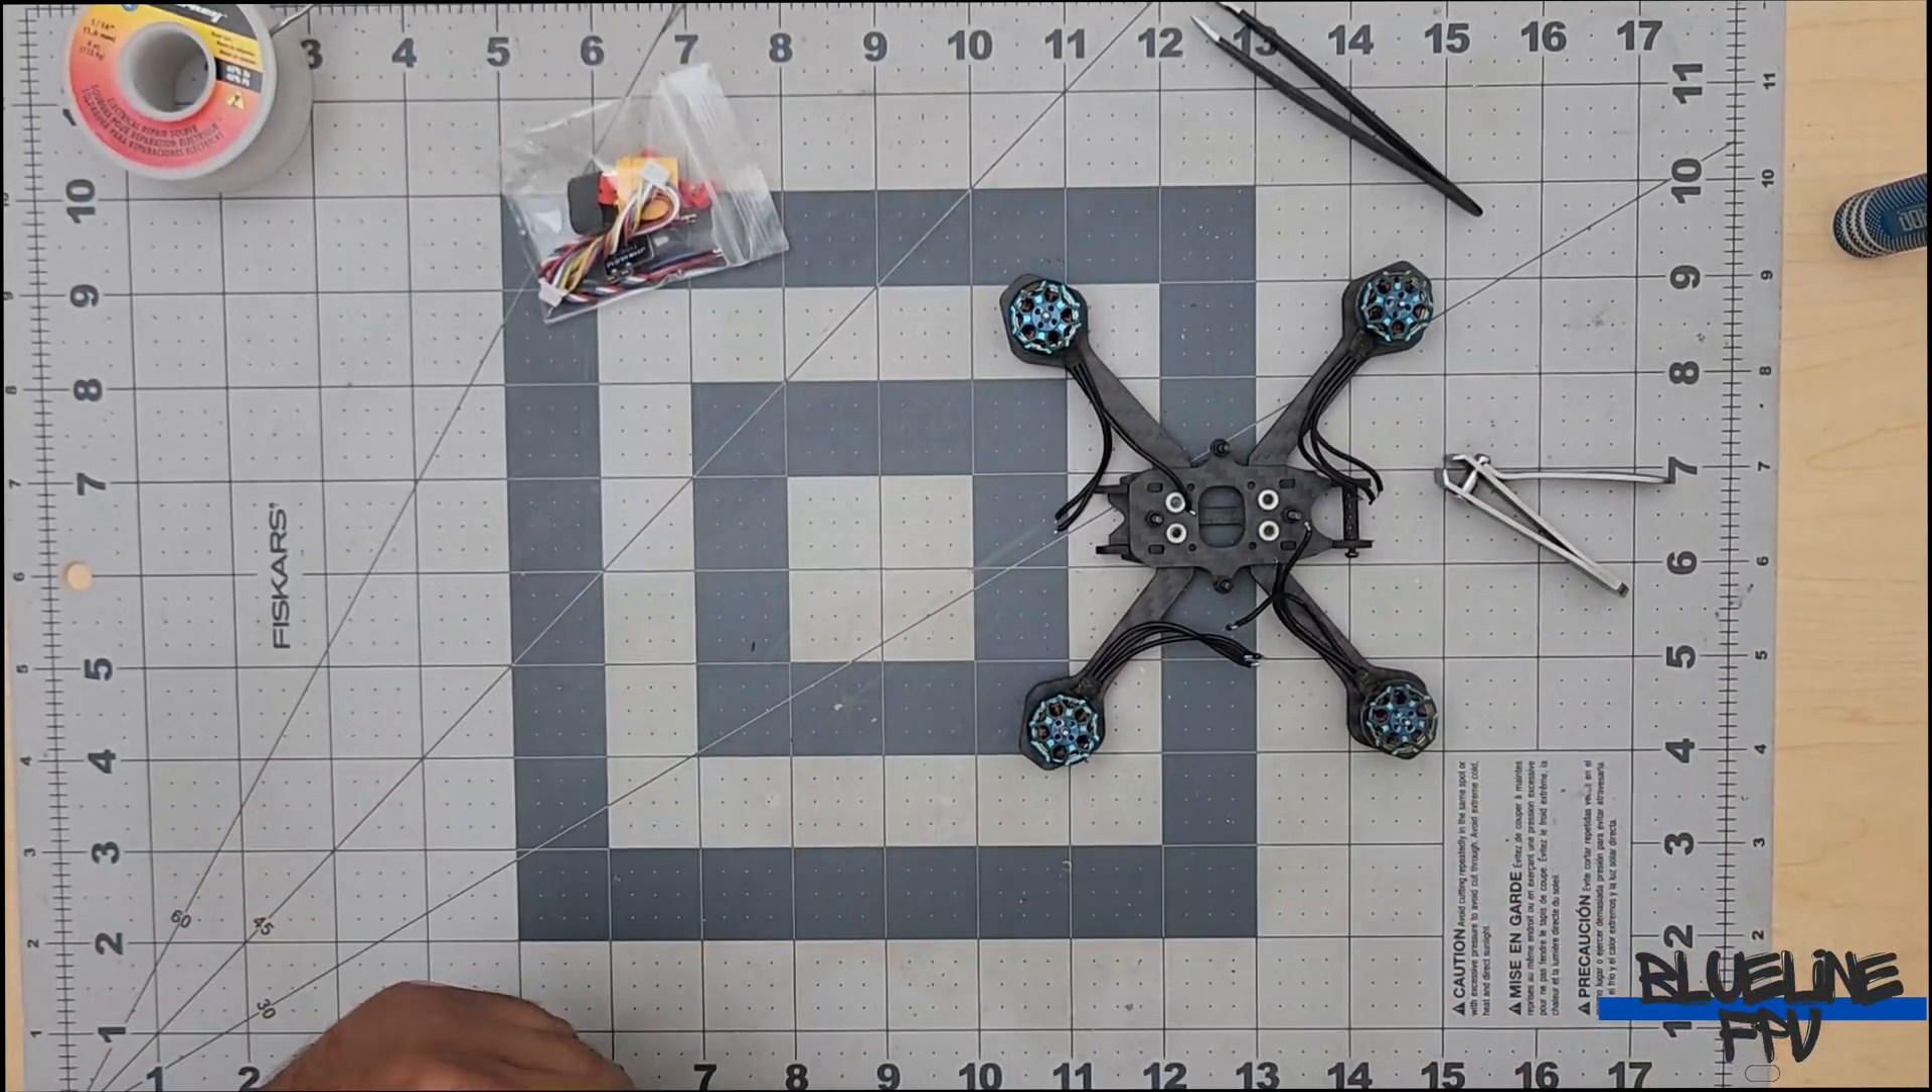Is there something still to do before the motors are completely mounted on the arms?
No.